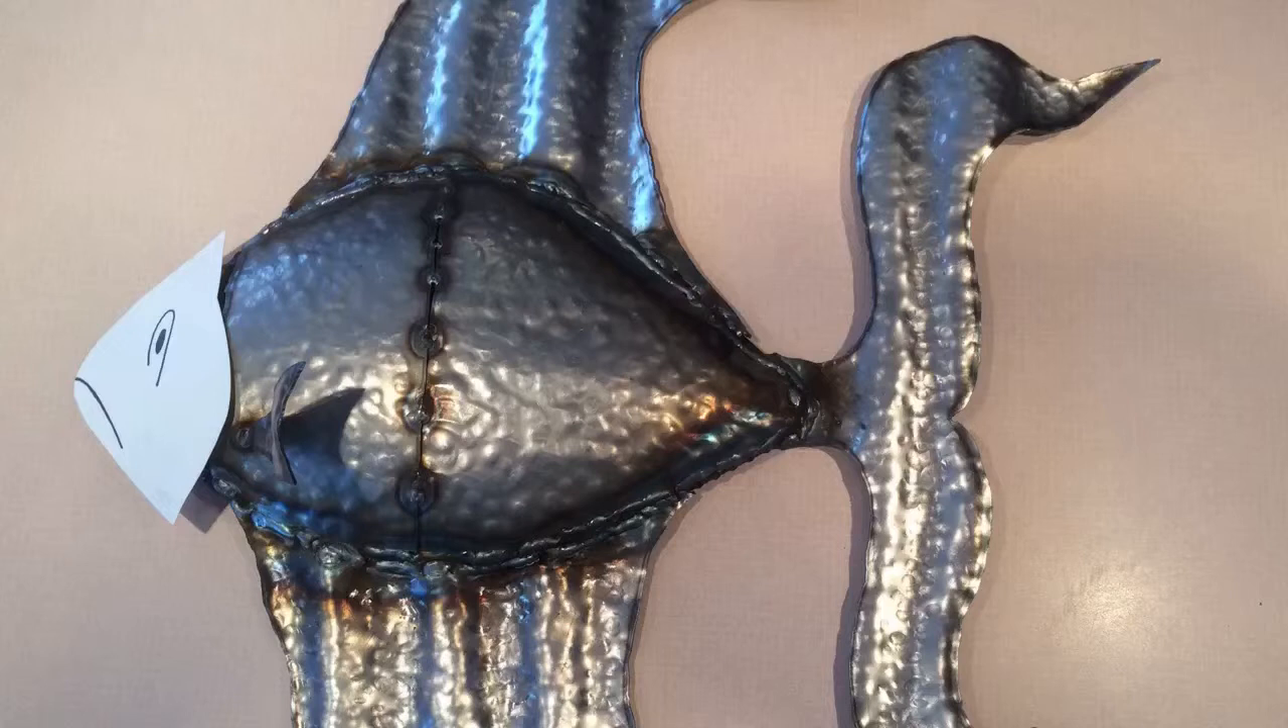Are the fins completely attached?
Yes.